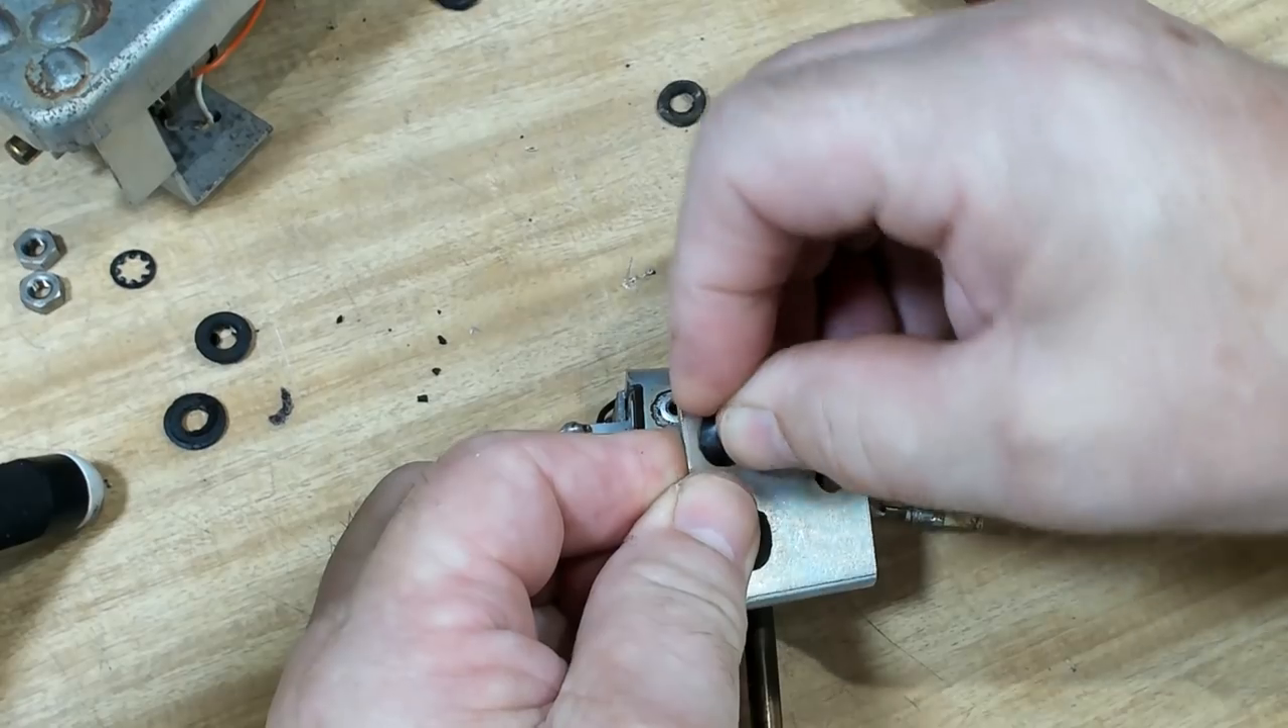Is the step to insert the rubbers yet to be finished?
Yes.